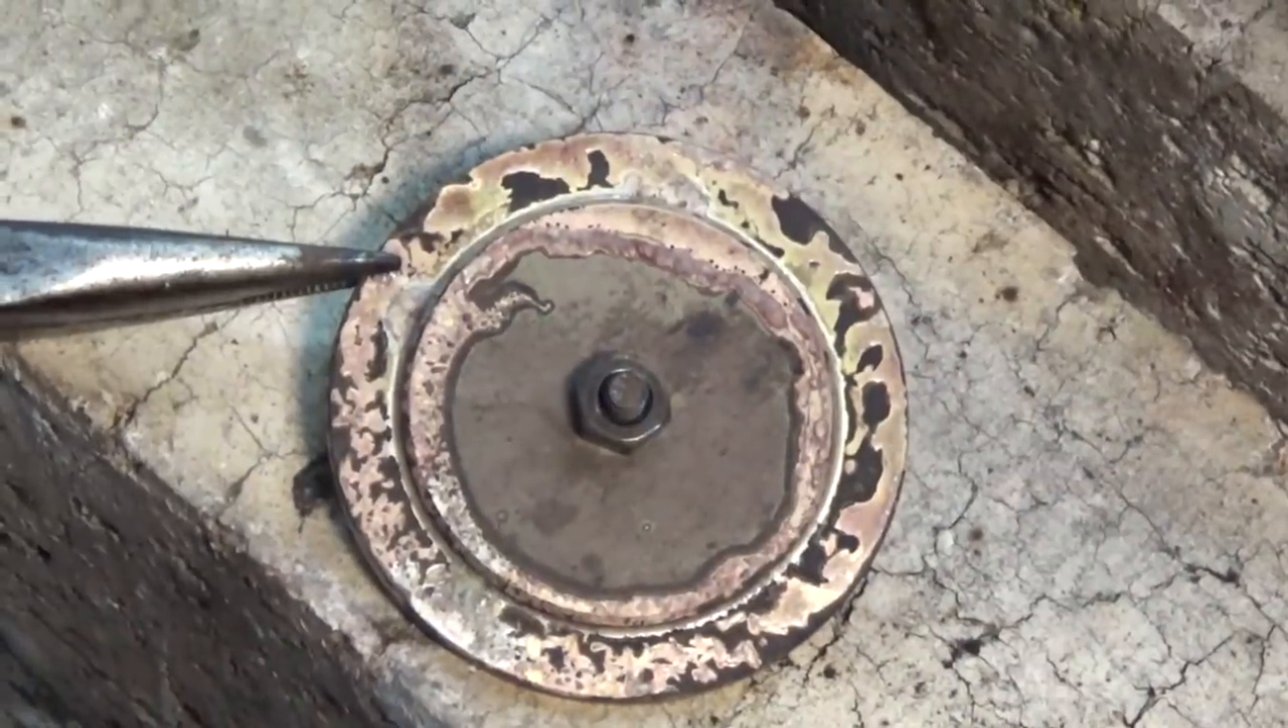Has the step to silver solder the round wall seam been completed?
Yes.